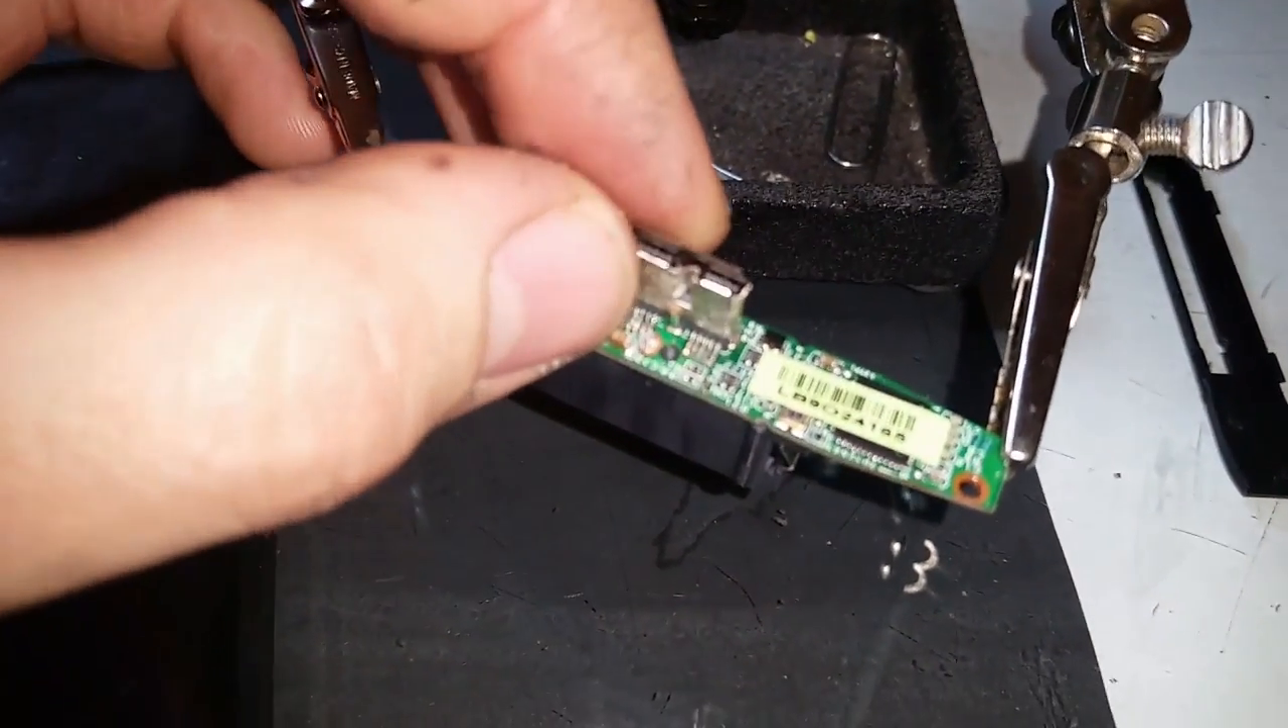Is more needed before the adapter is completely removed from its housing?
No.